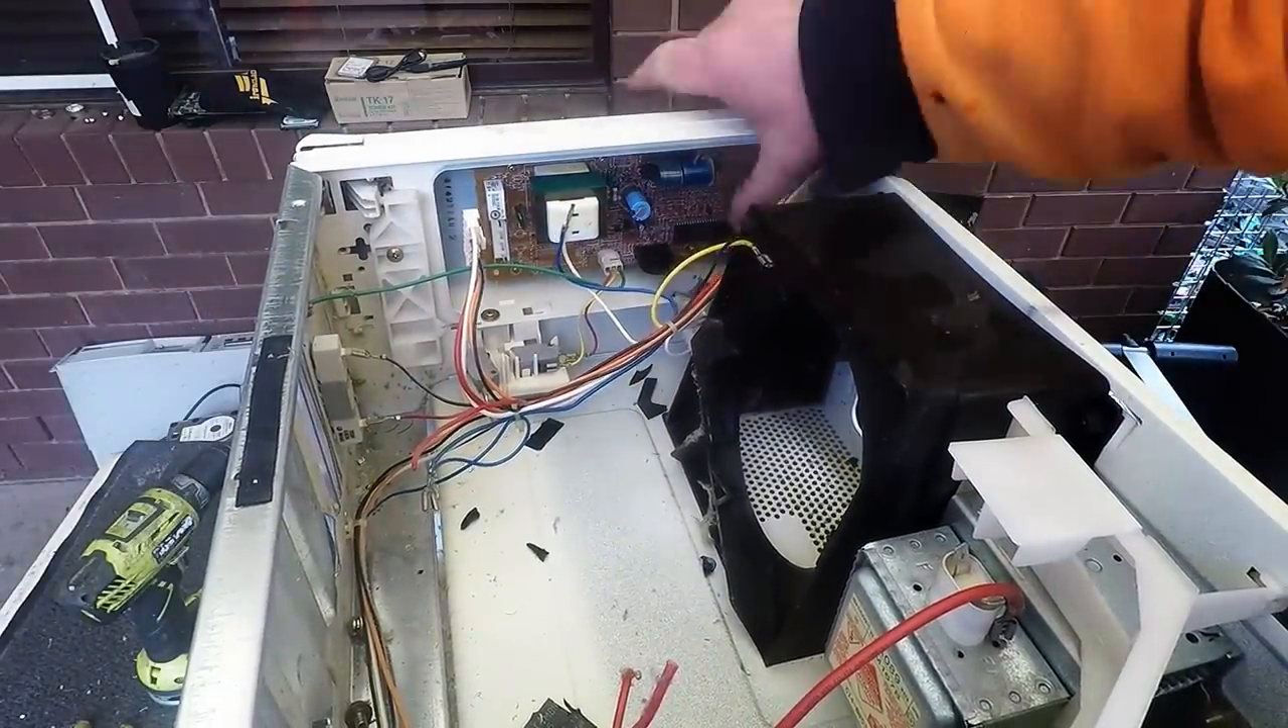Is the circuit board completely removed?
No.